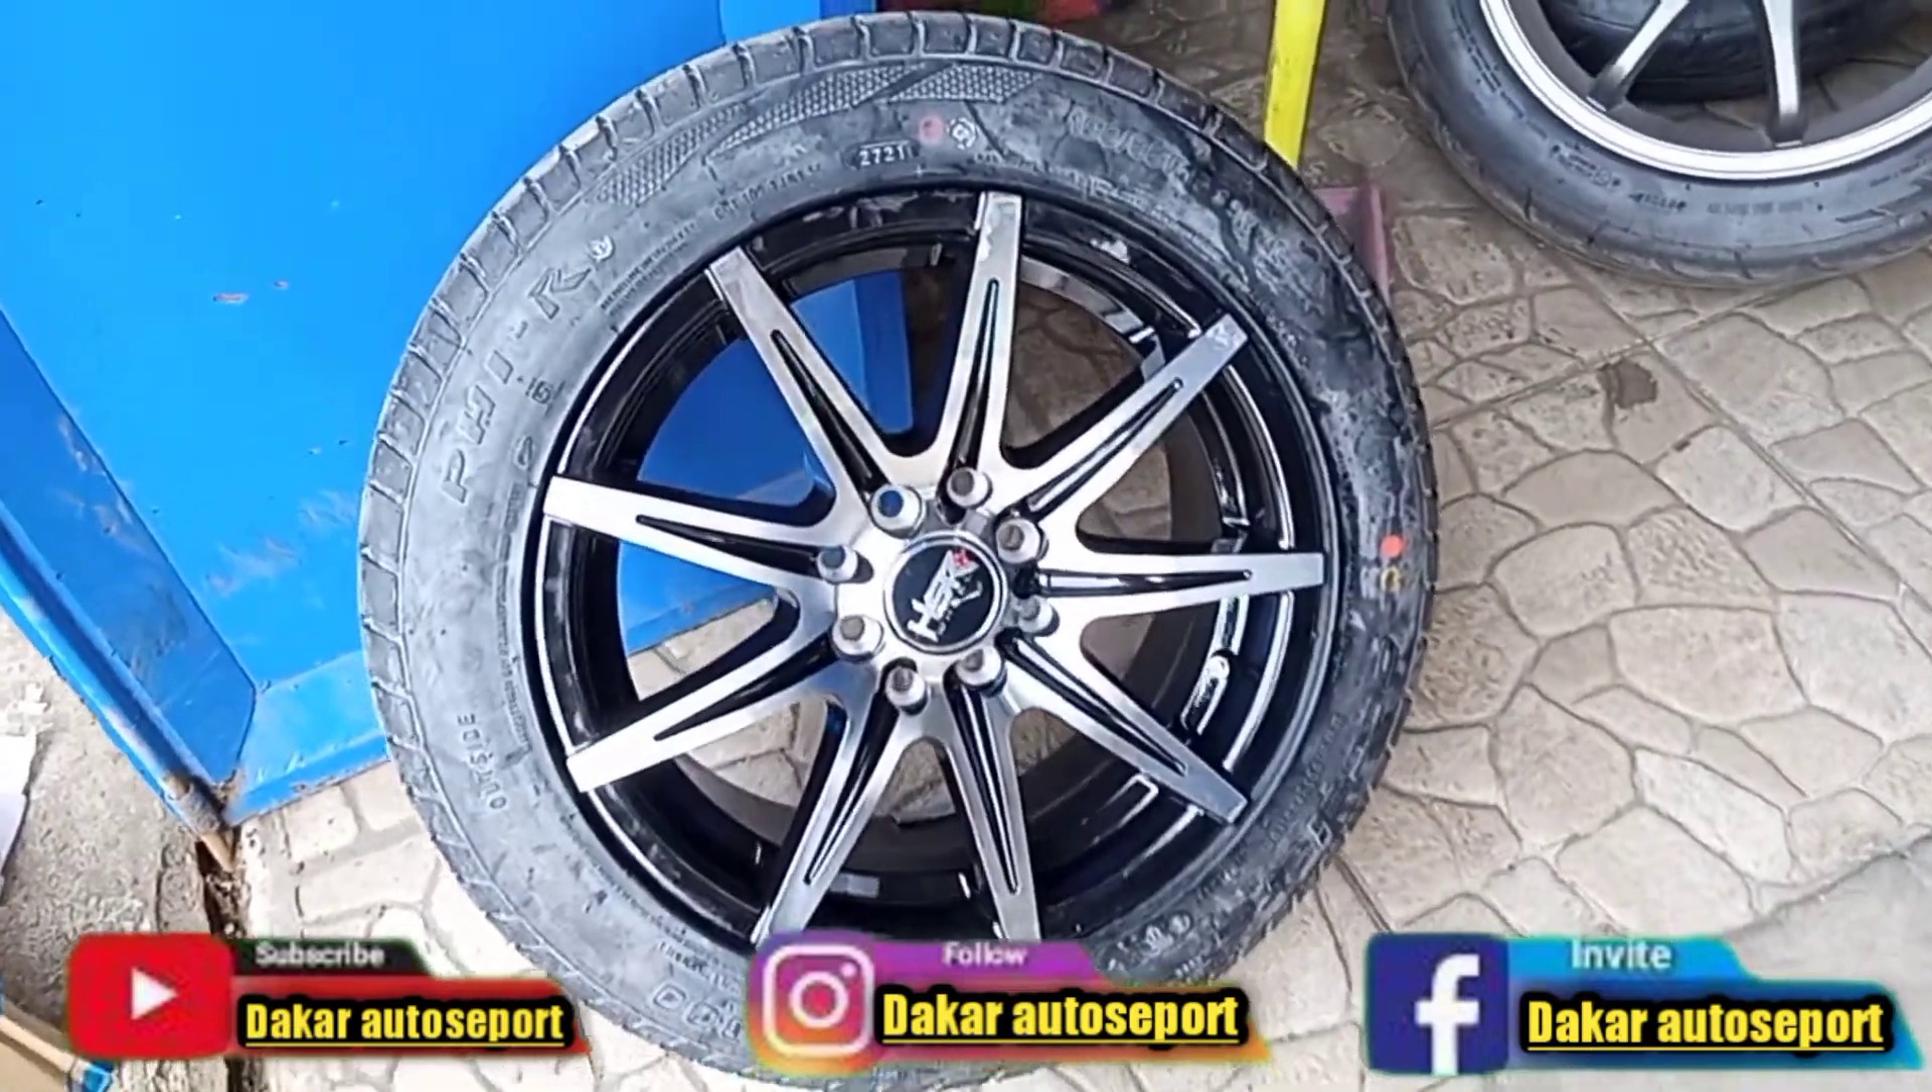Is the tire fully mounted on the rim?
Yes.